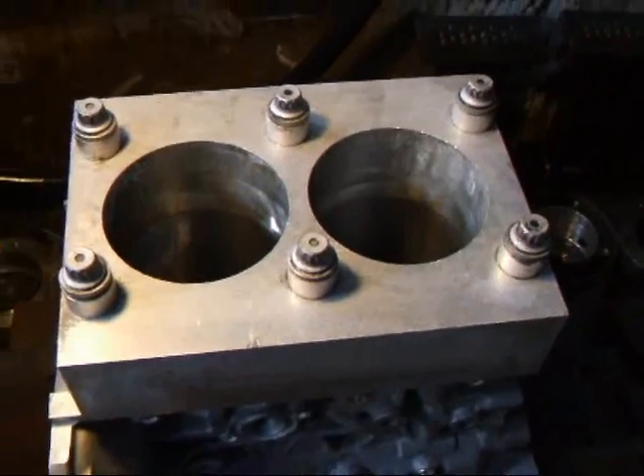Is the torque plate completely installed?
Yes.